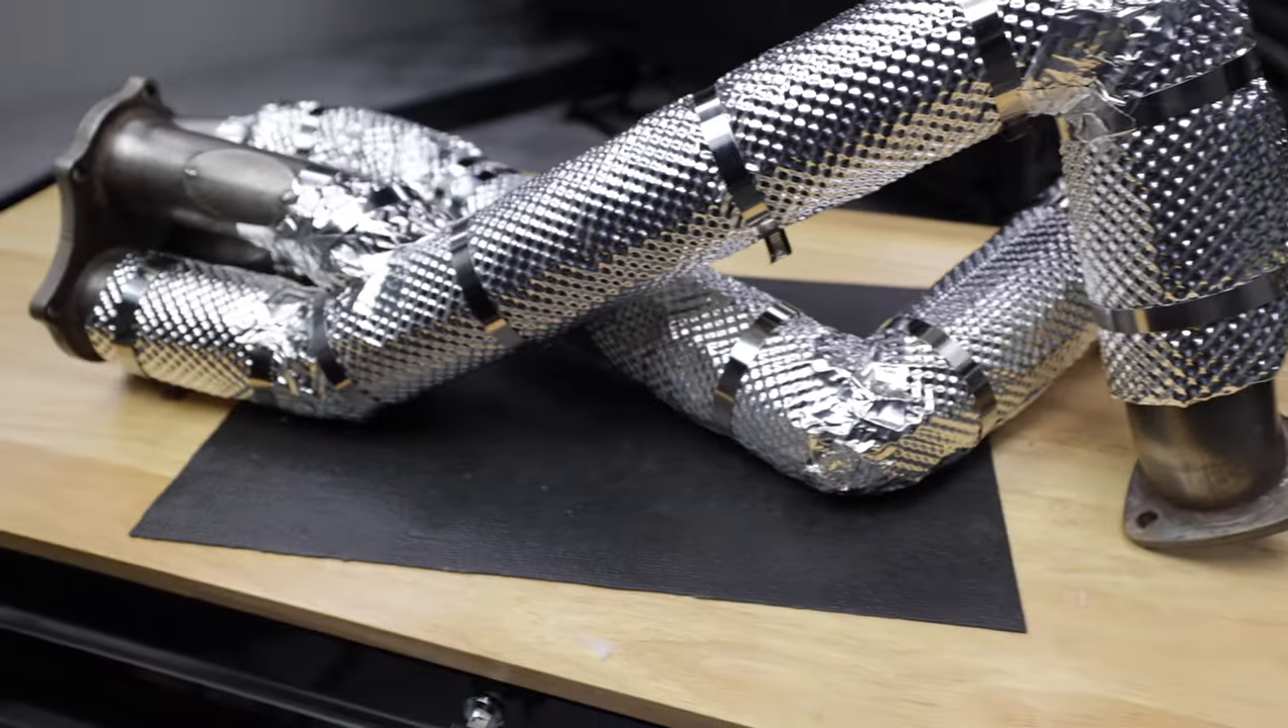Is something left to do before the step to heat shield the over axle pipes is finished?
No.